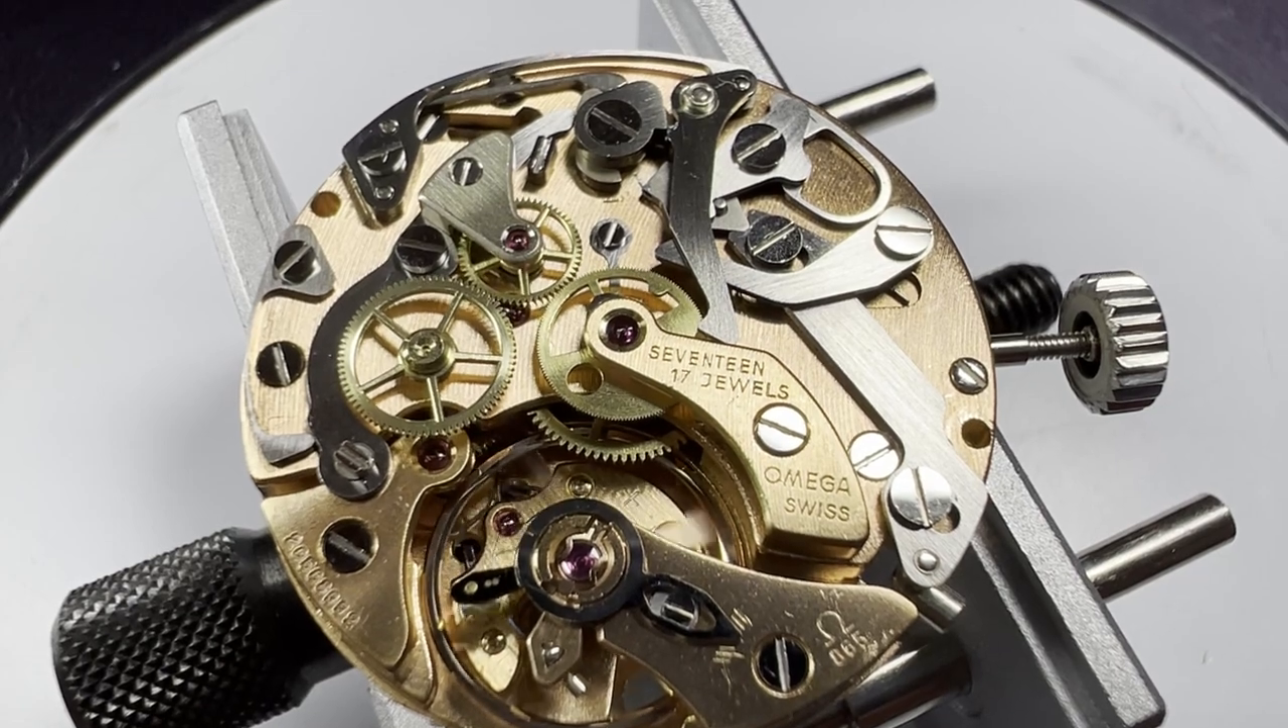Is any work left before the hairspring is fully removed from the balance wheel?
Yes.